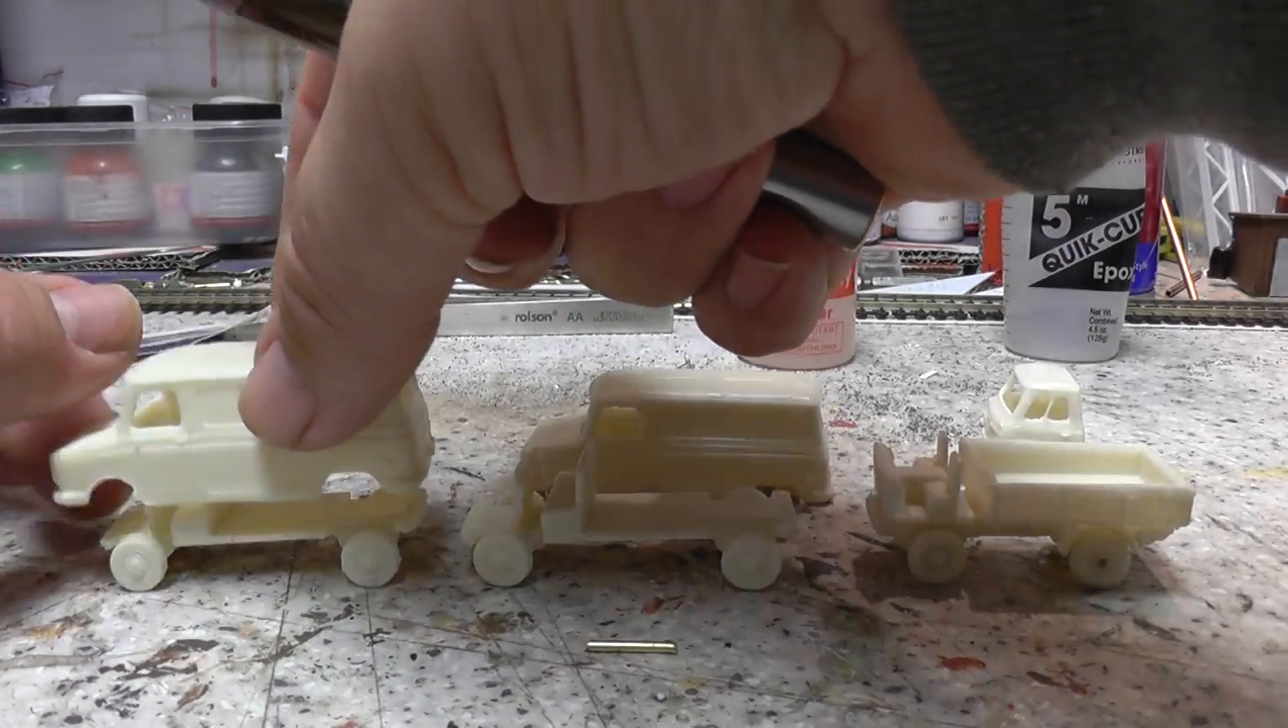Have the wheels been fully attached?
Yes.